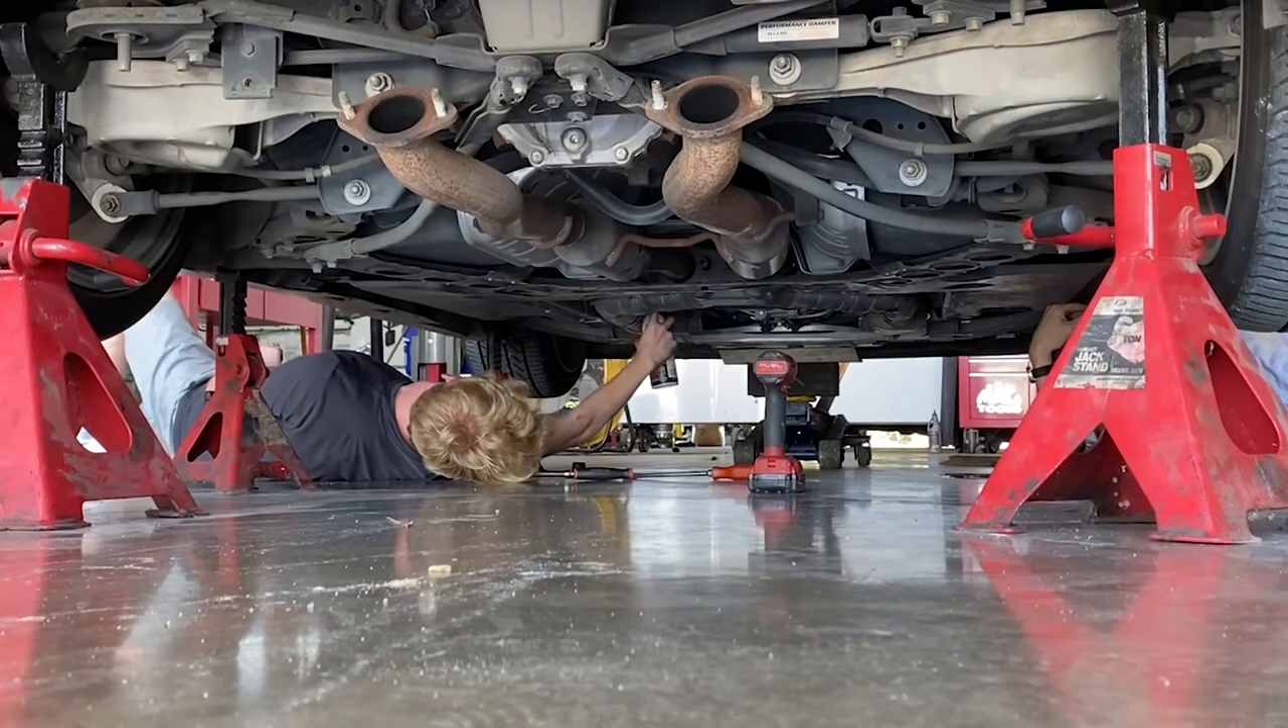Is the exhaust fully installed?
No.